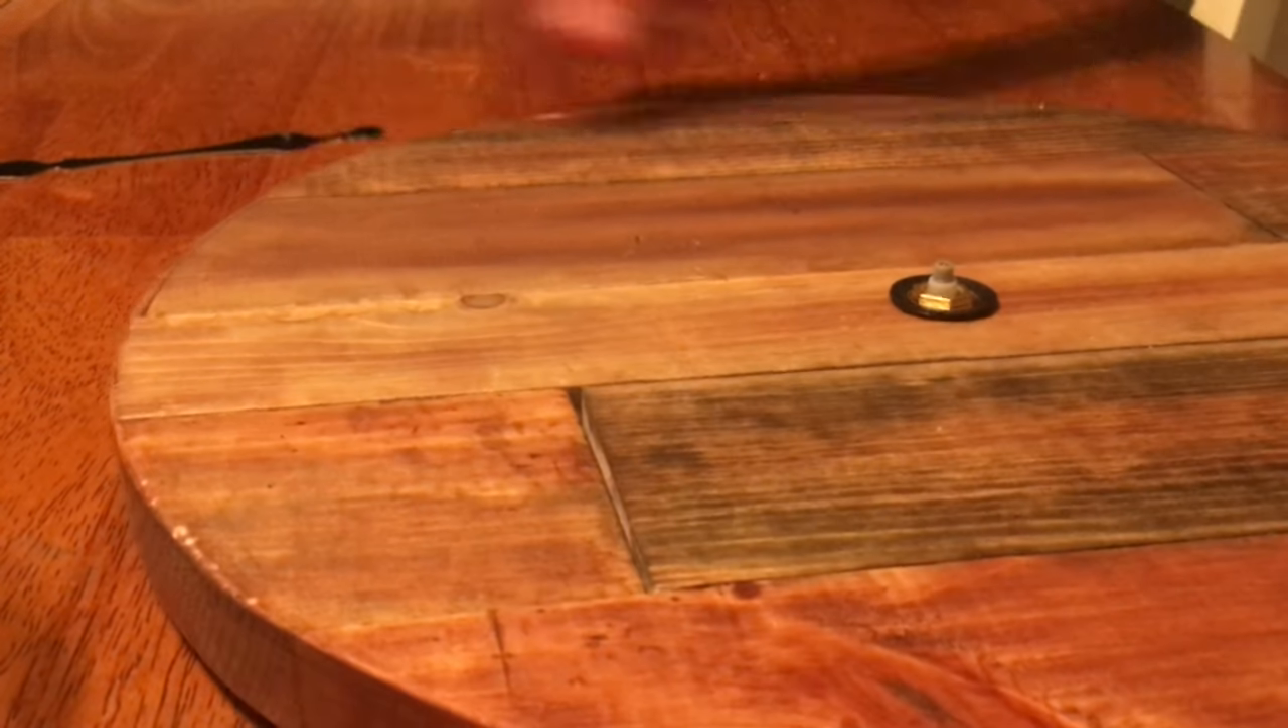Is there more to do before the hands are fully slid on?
Yes.